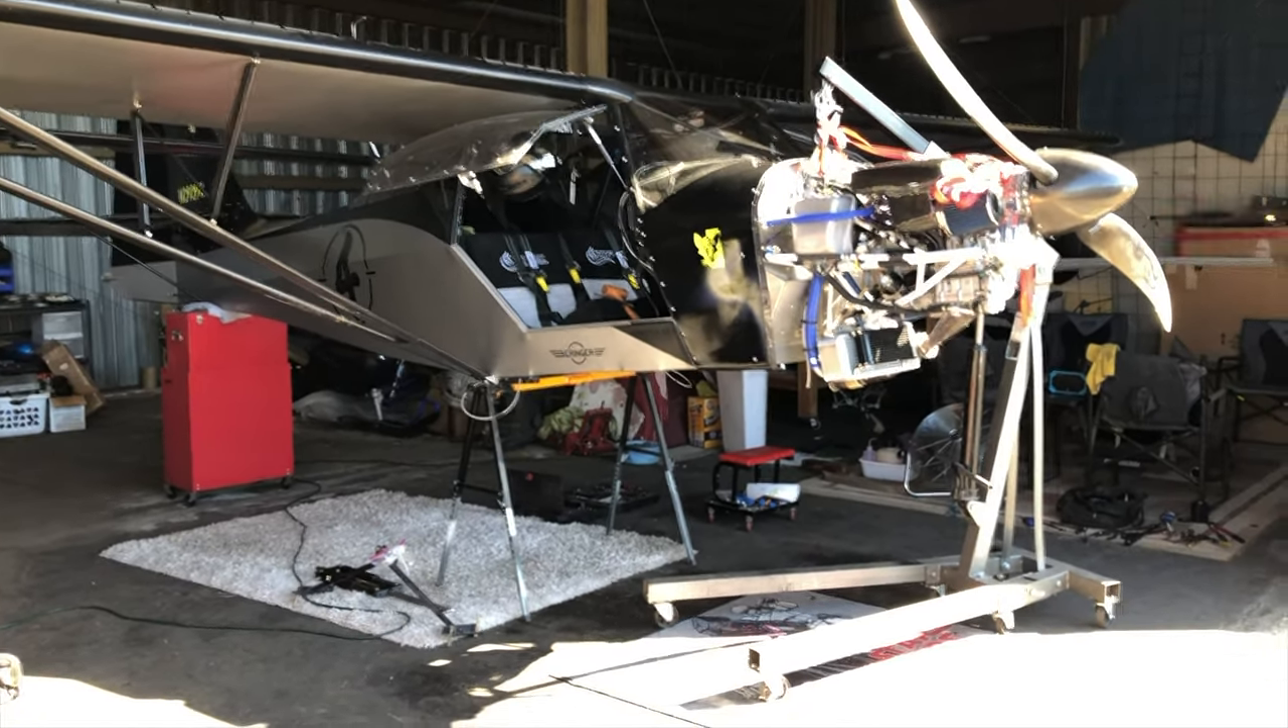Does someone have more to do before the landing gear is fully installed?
Yes.